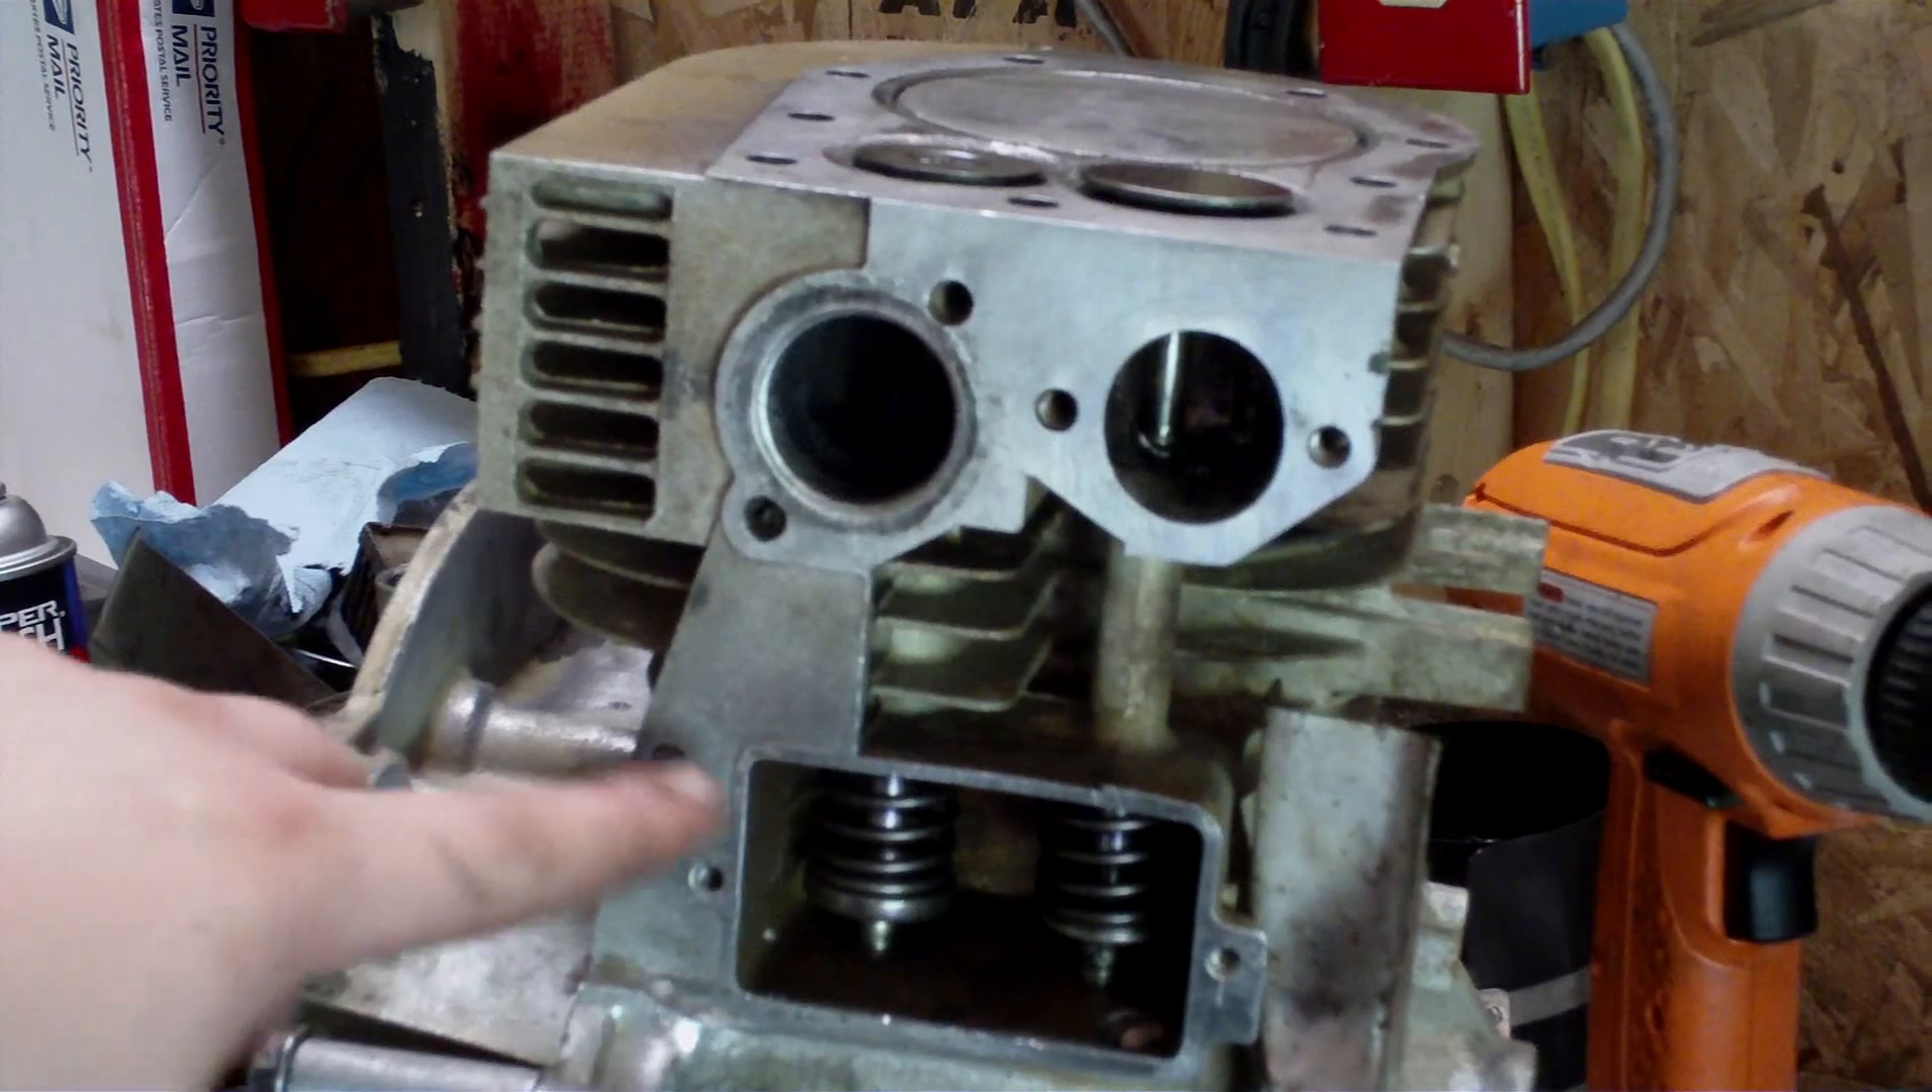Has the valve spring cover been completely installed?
No.